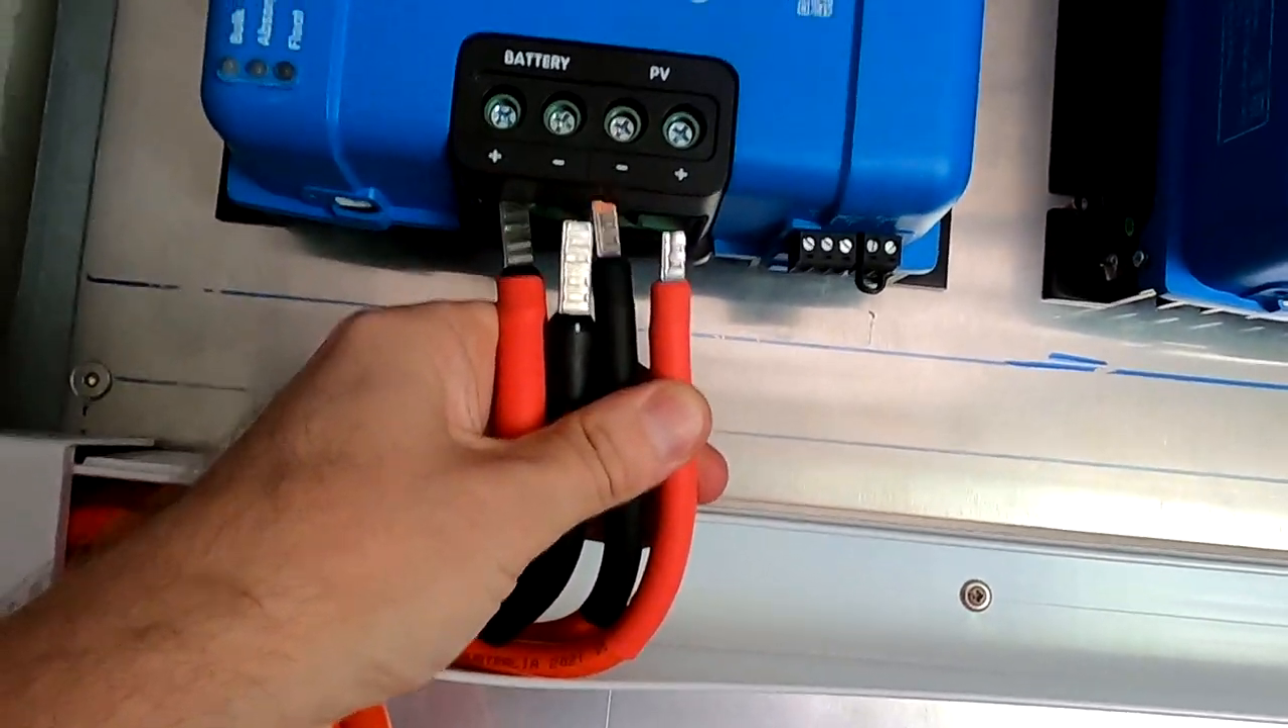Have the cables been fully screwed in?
No.